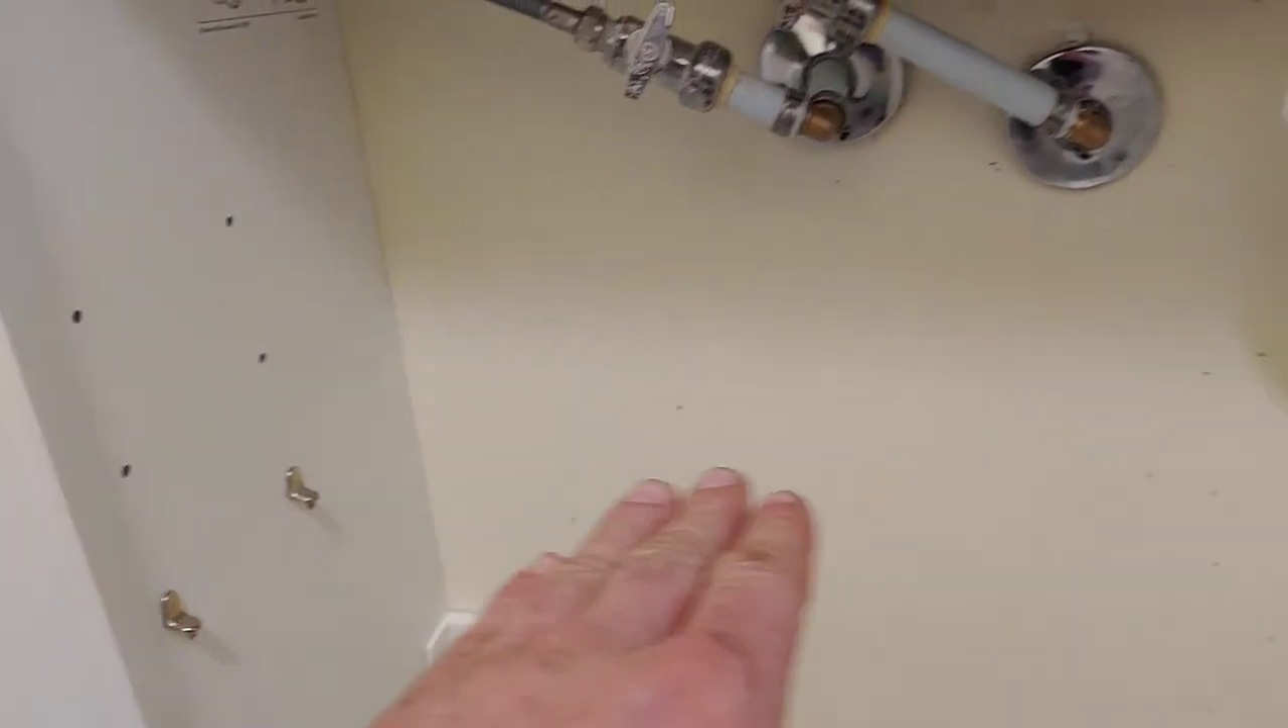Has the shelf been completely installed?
No.